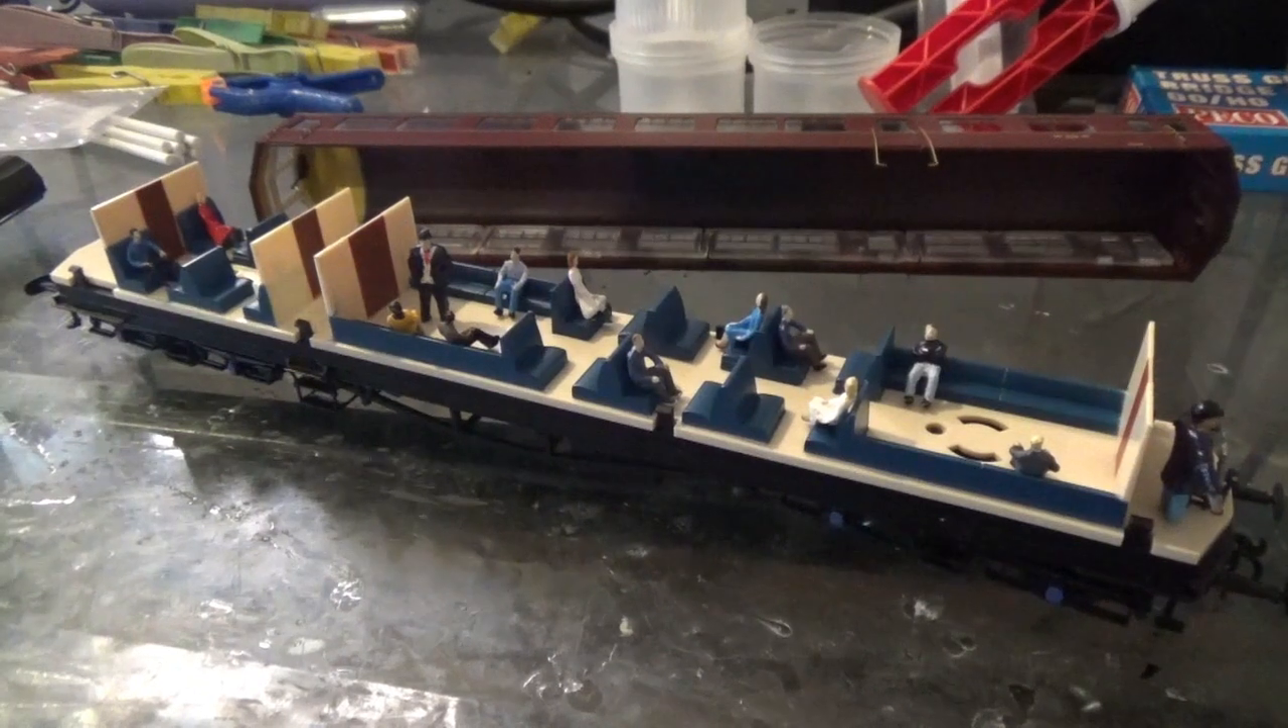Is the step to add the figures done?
Yes.